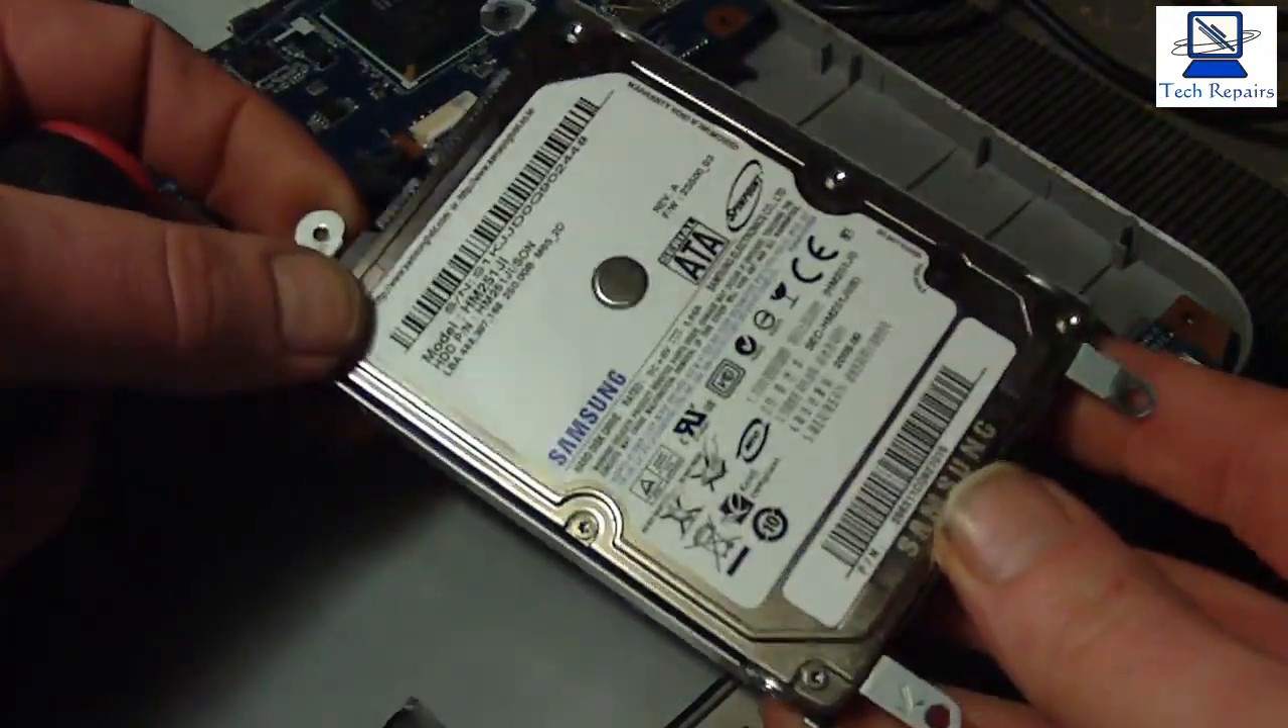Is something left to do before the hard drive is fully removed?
No.